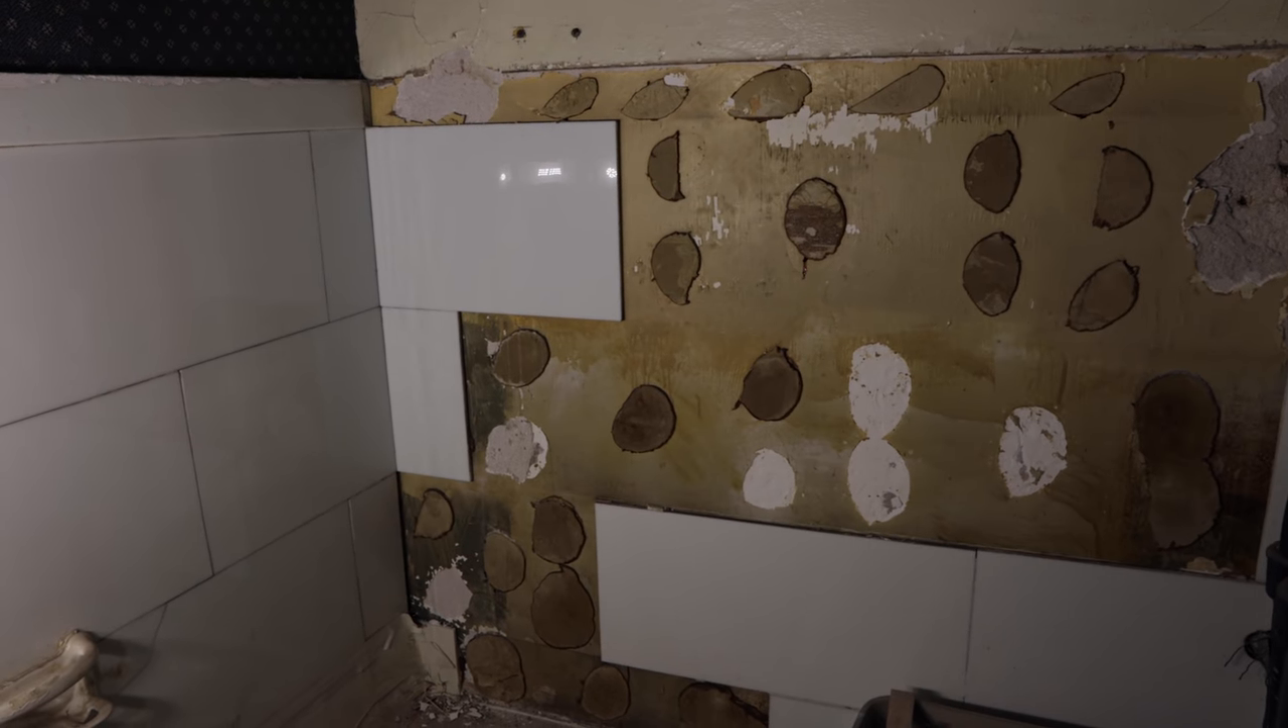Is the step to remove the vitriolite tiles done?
No.